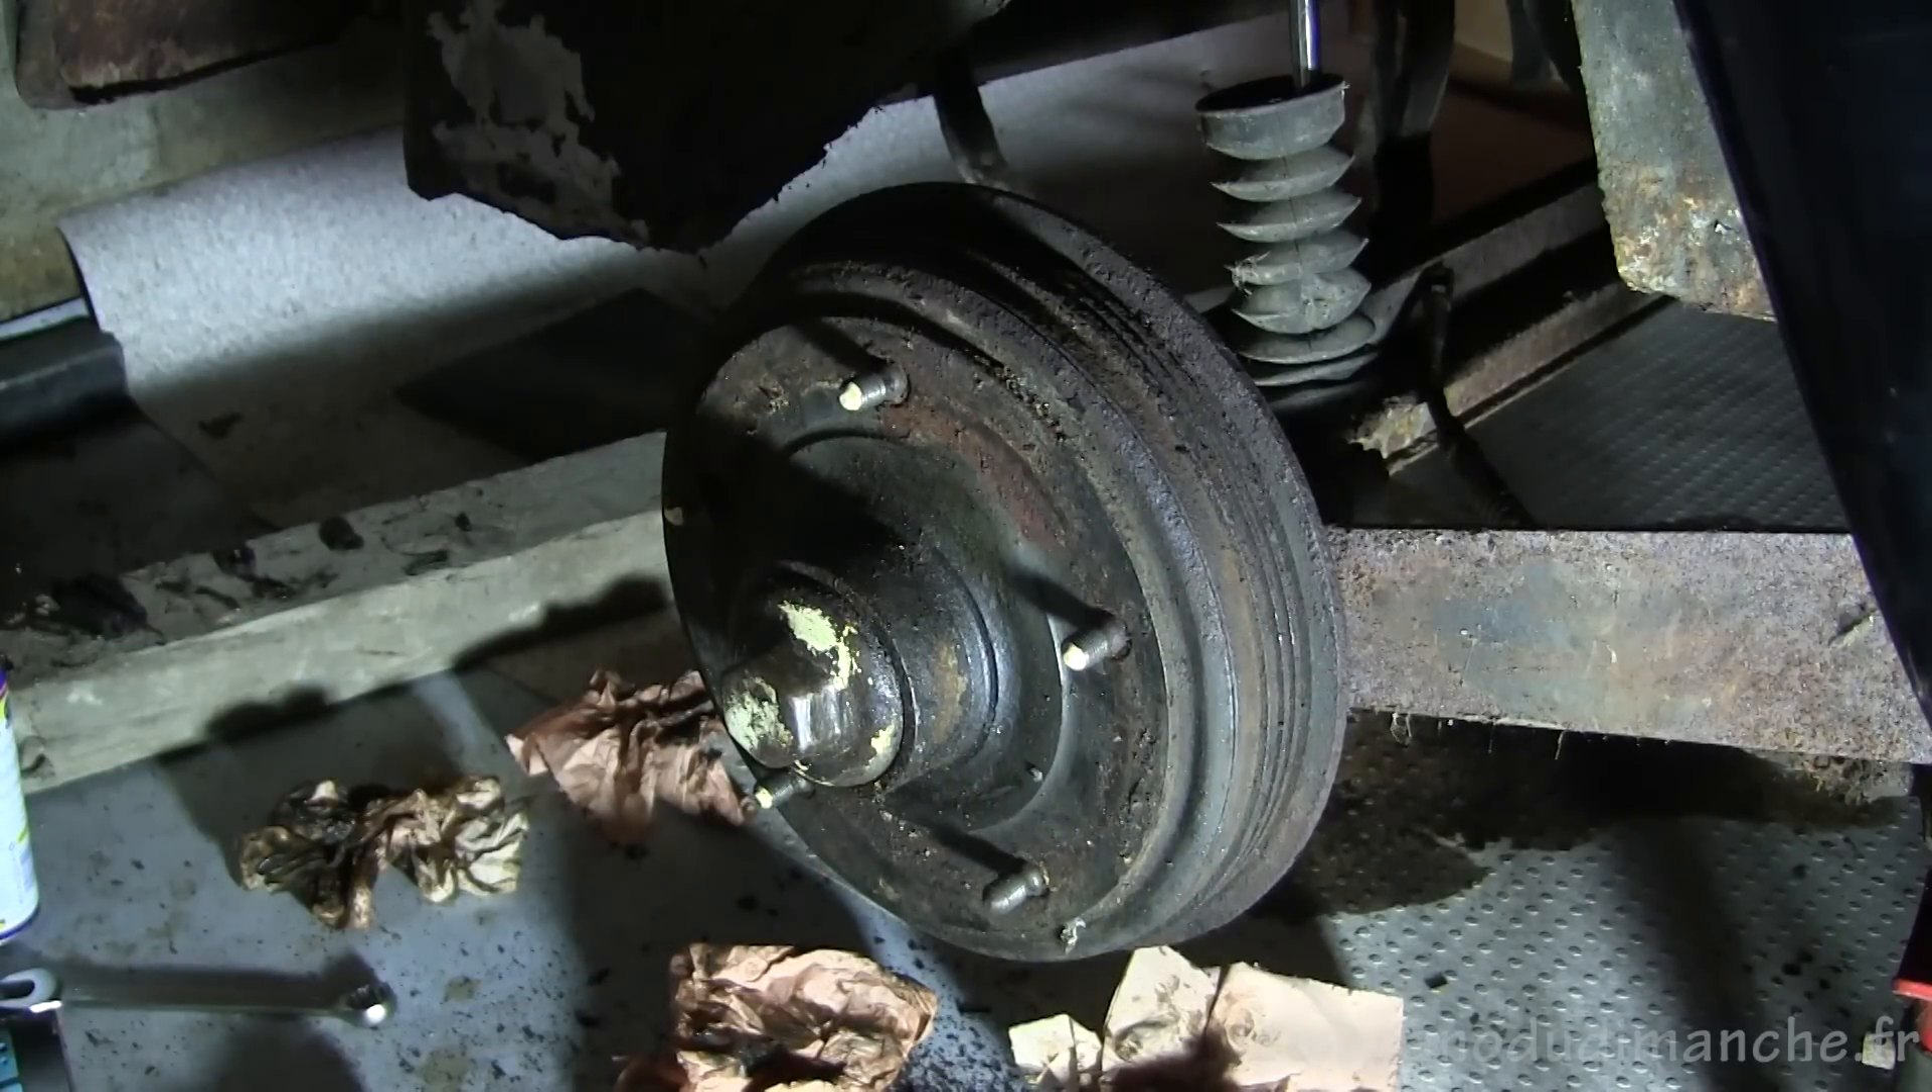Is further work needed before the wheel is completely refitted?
Yes.